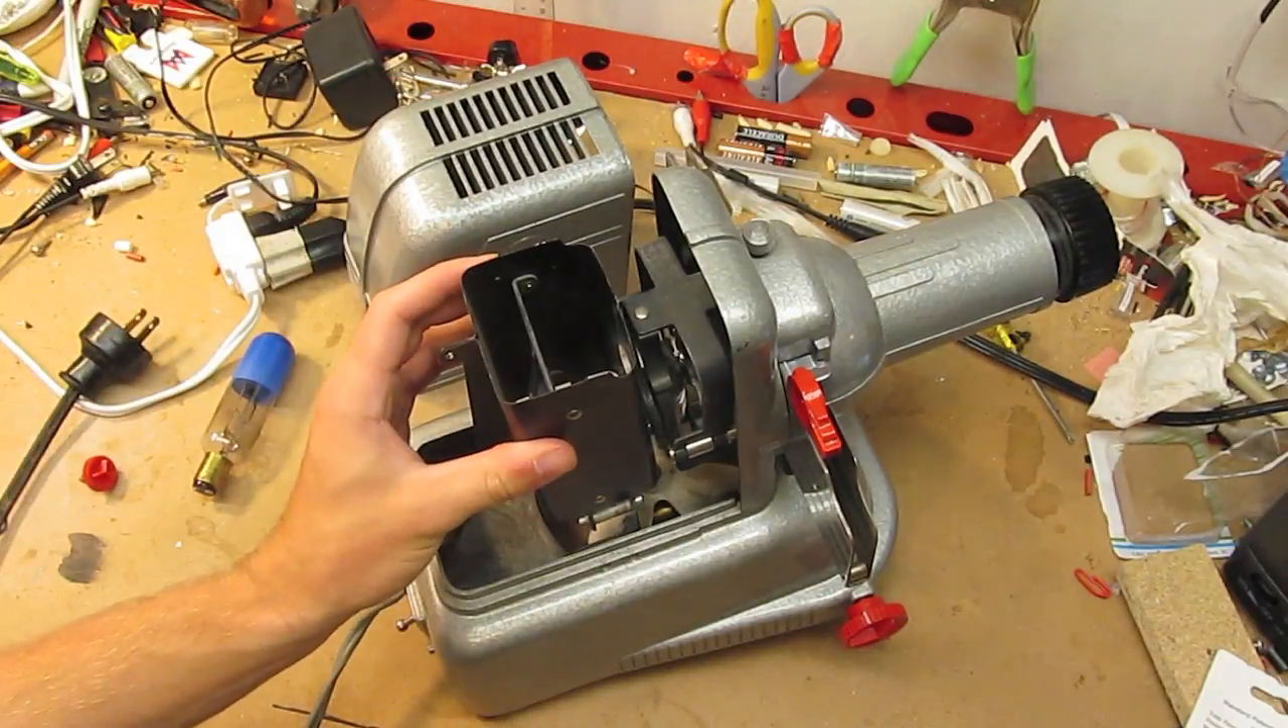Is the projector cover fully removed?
Yes.